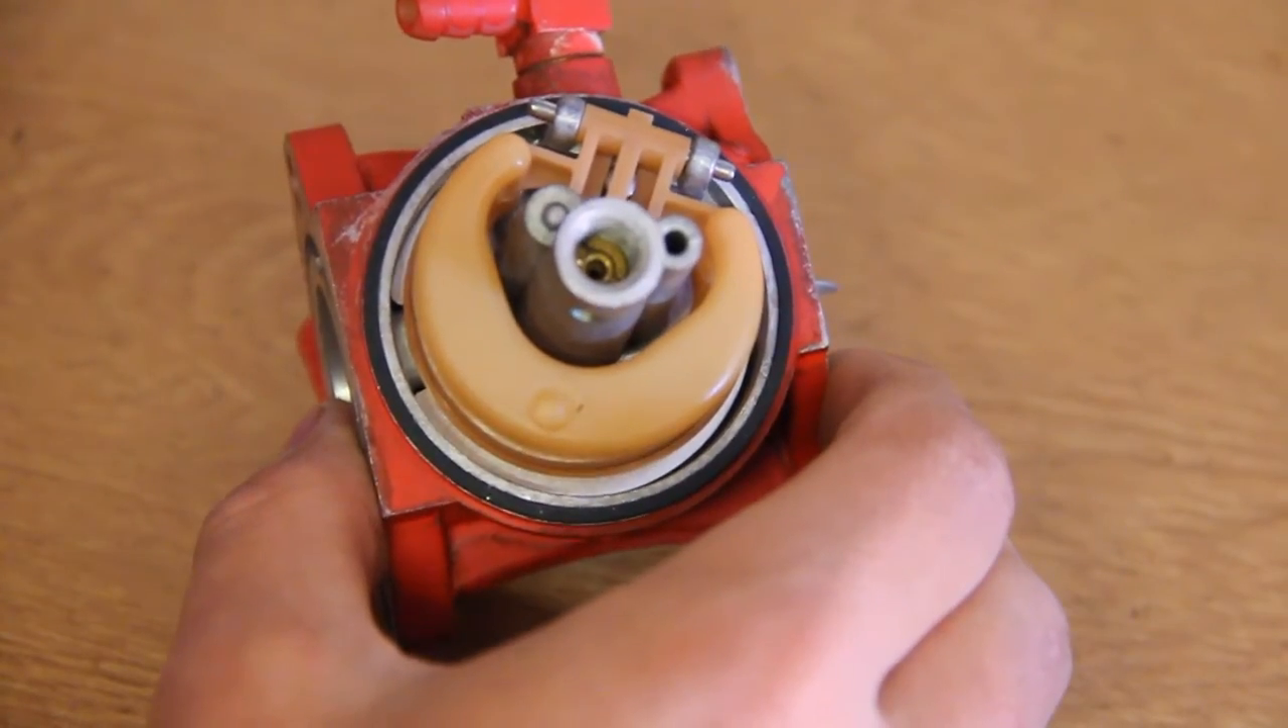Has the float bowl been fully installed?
No.